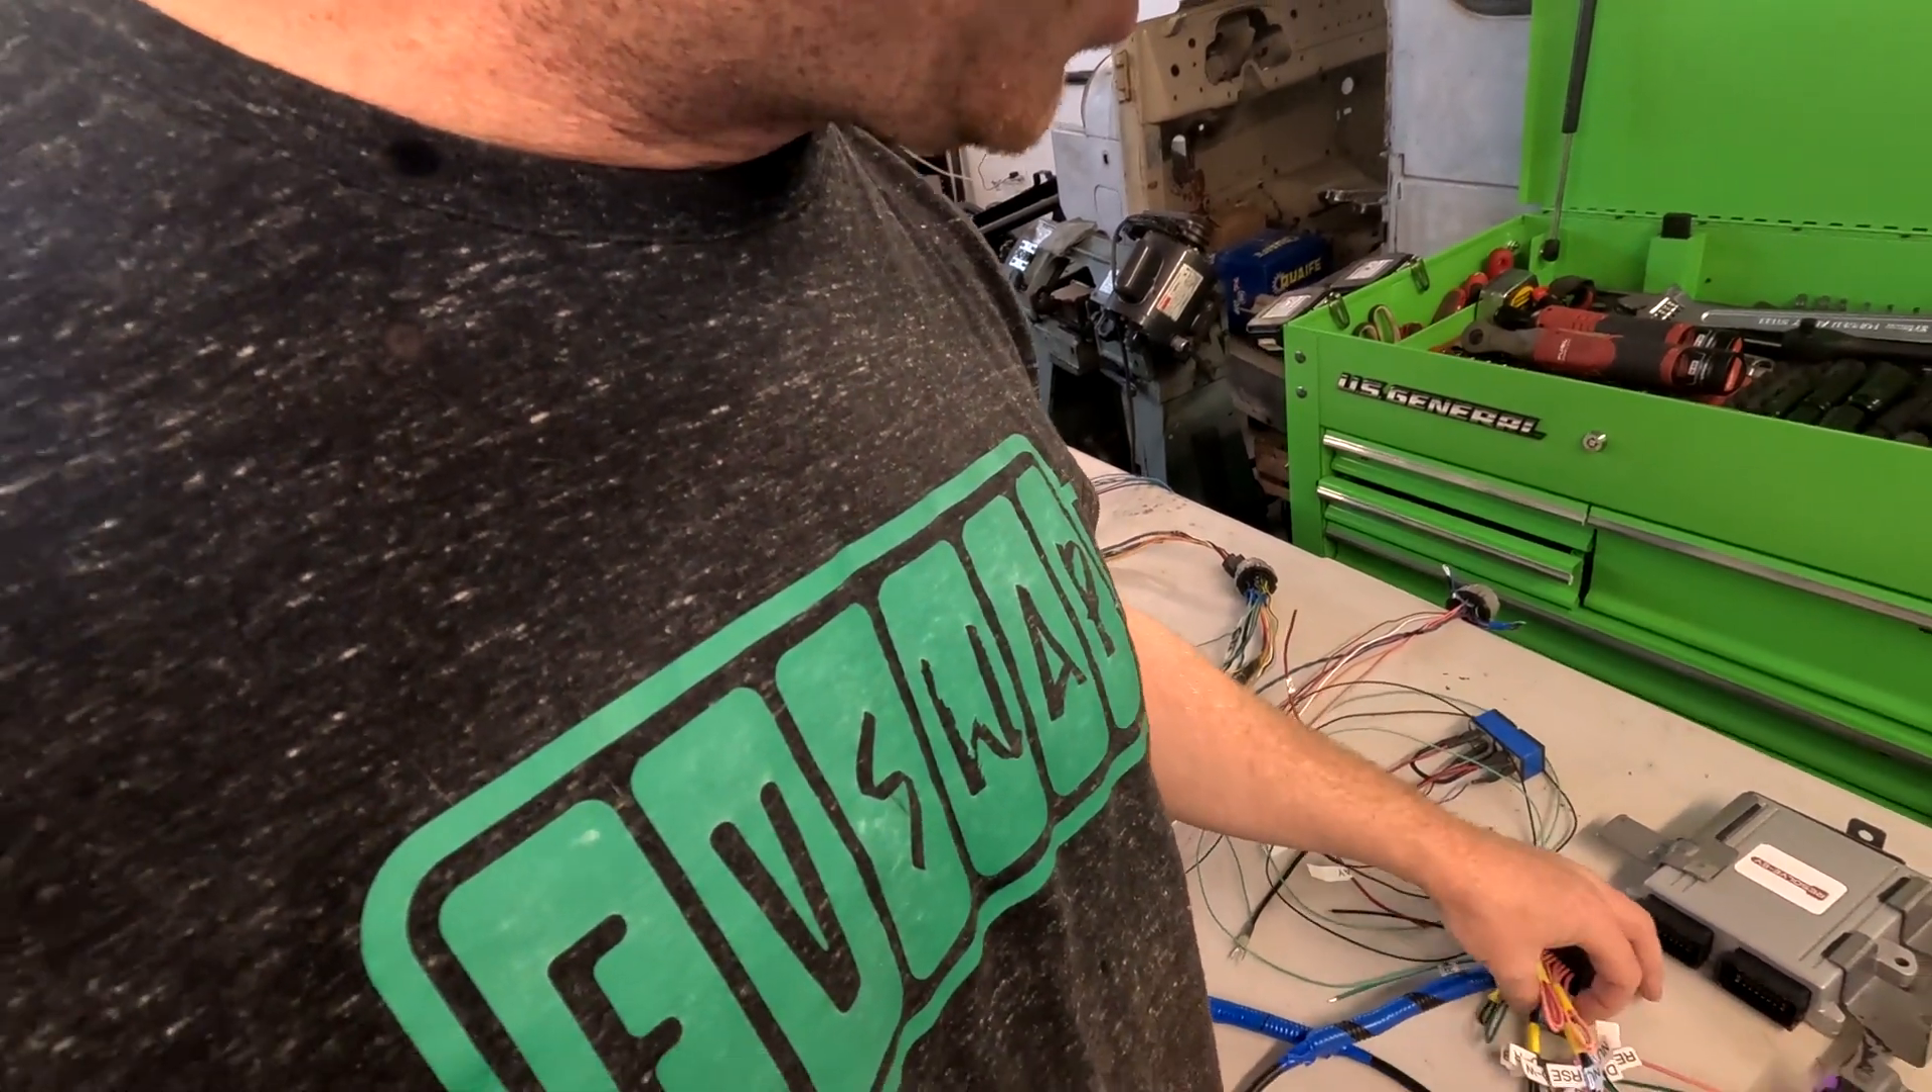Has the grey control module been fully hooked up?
No.